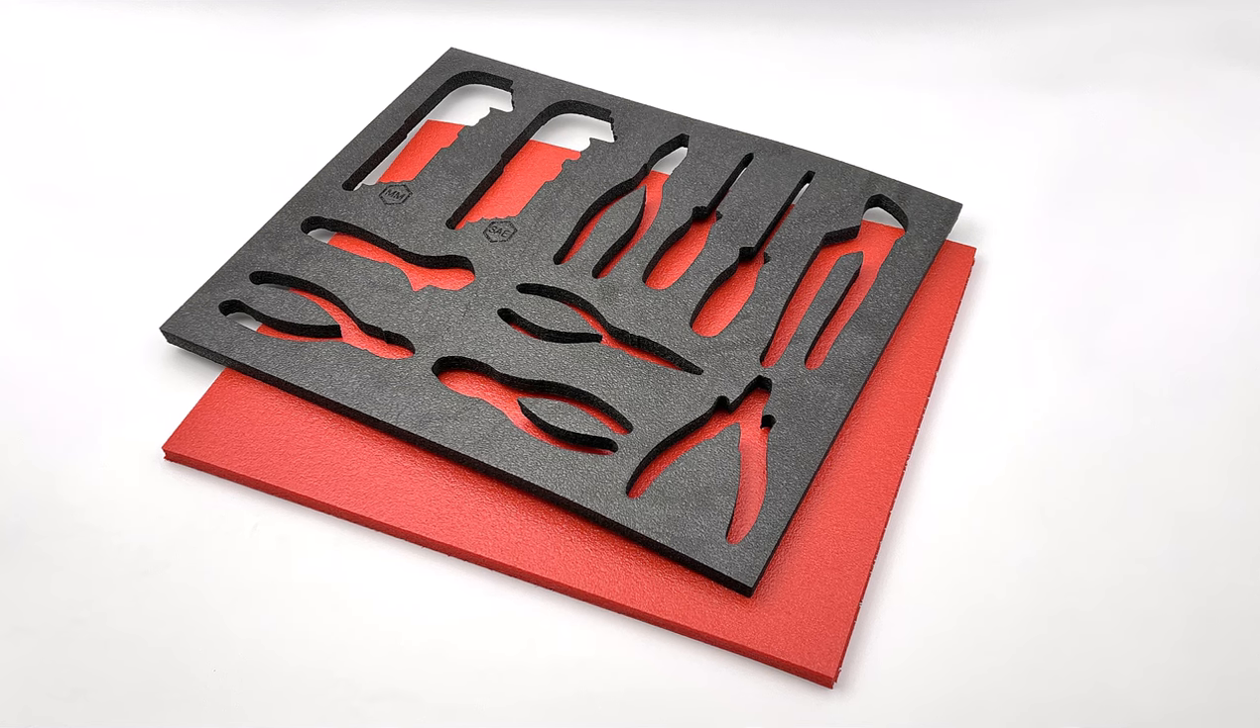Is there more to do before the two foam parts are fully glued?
Yes.